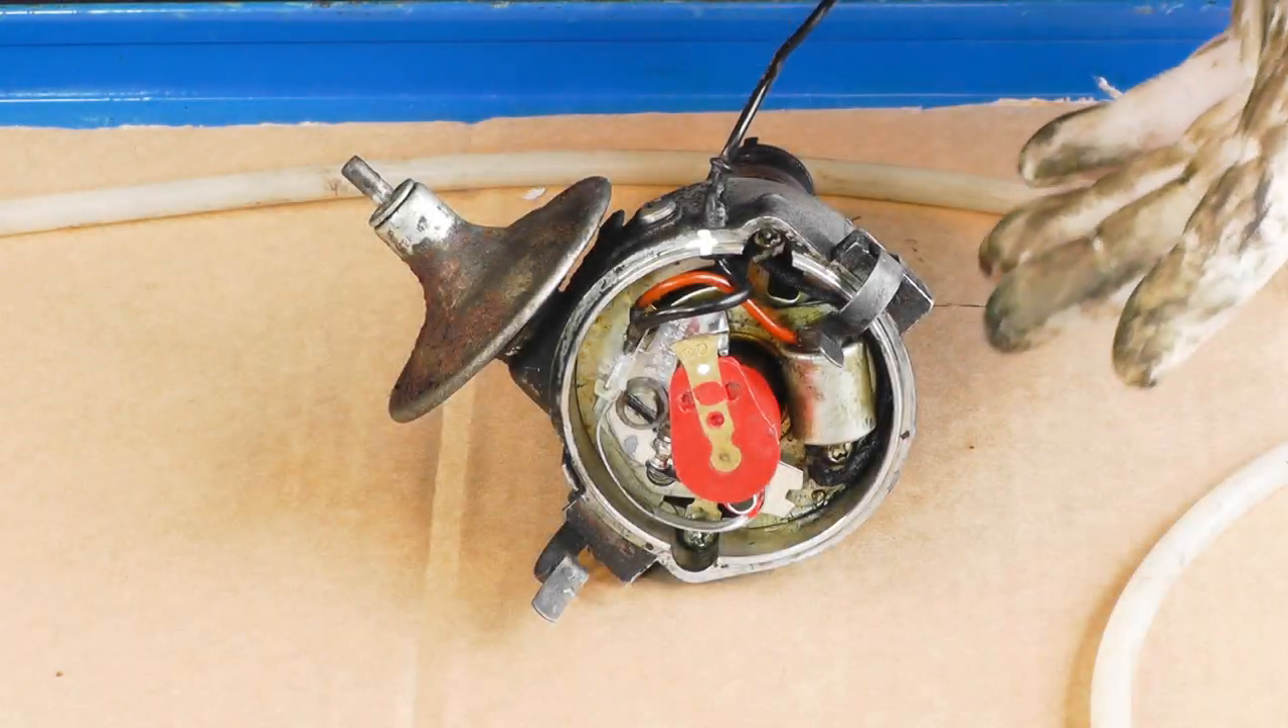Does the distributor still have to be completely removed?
No.